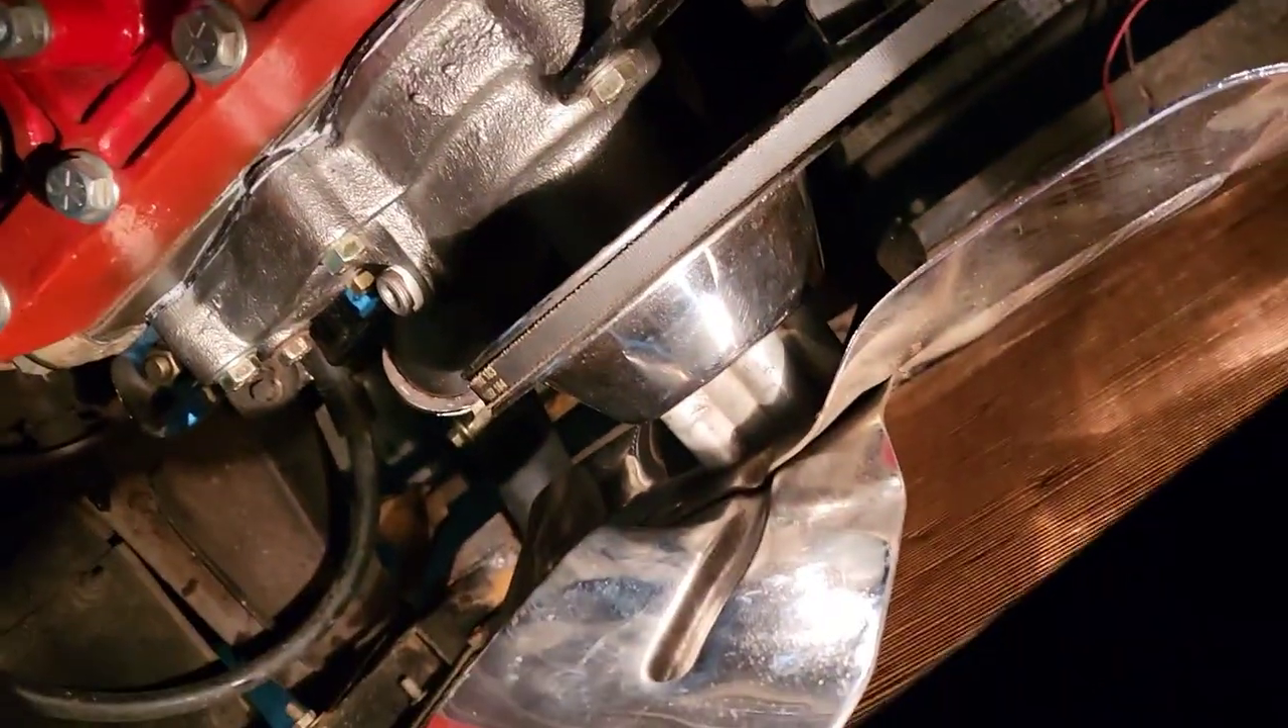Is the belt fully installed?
Yes.